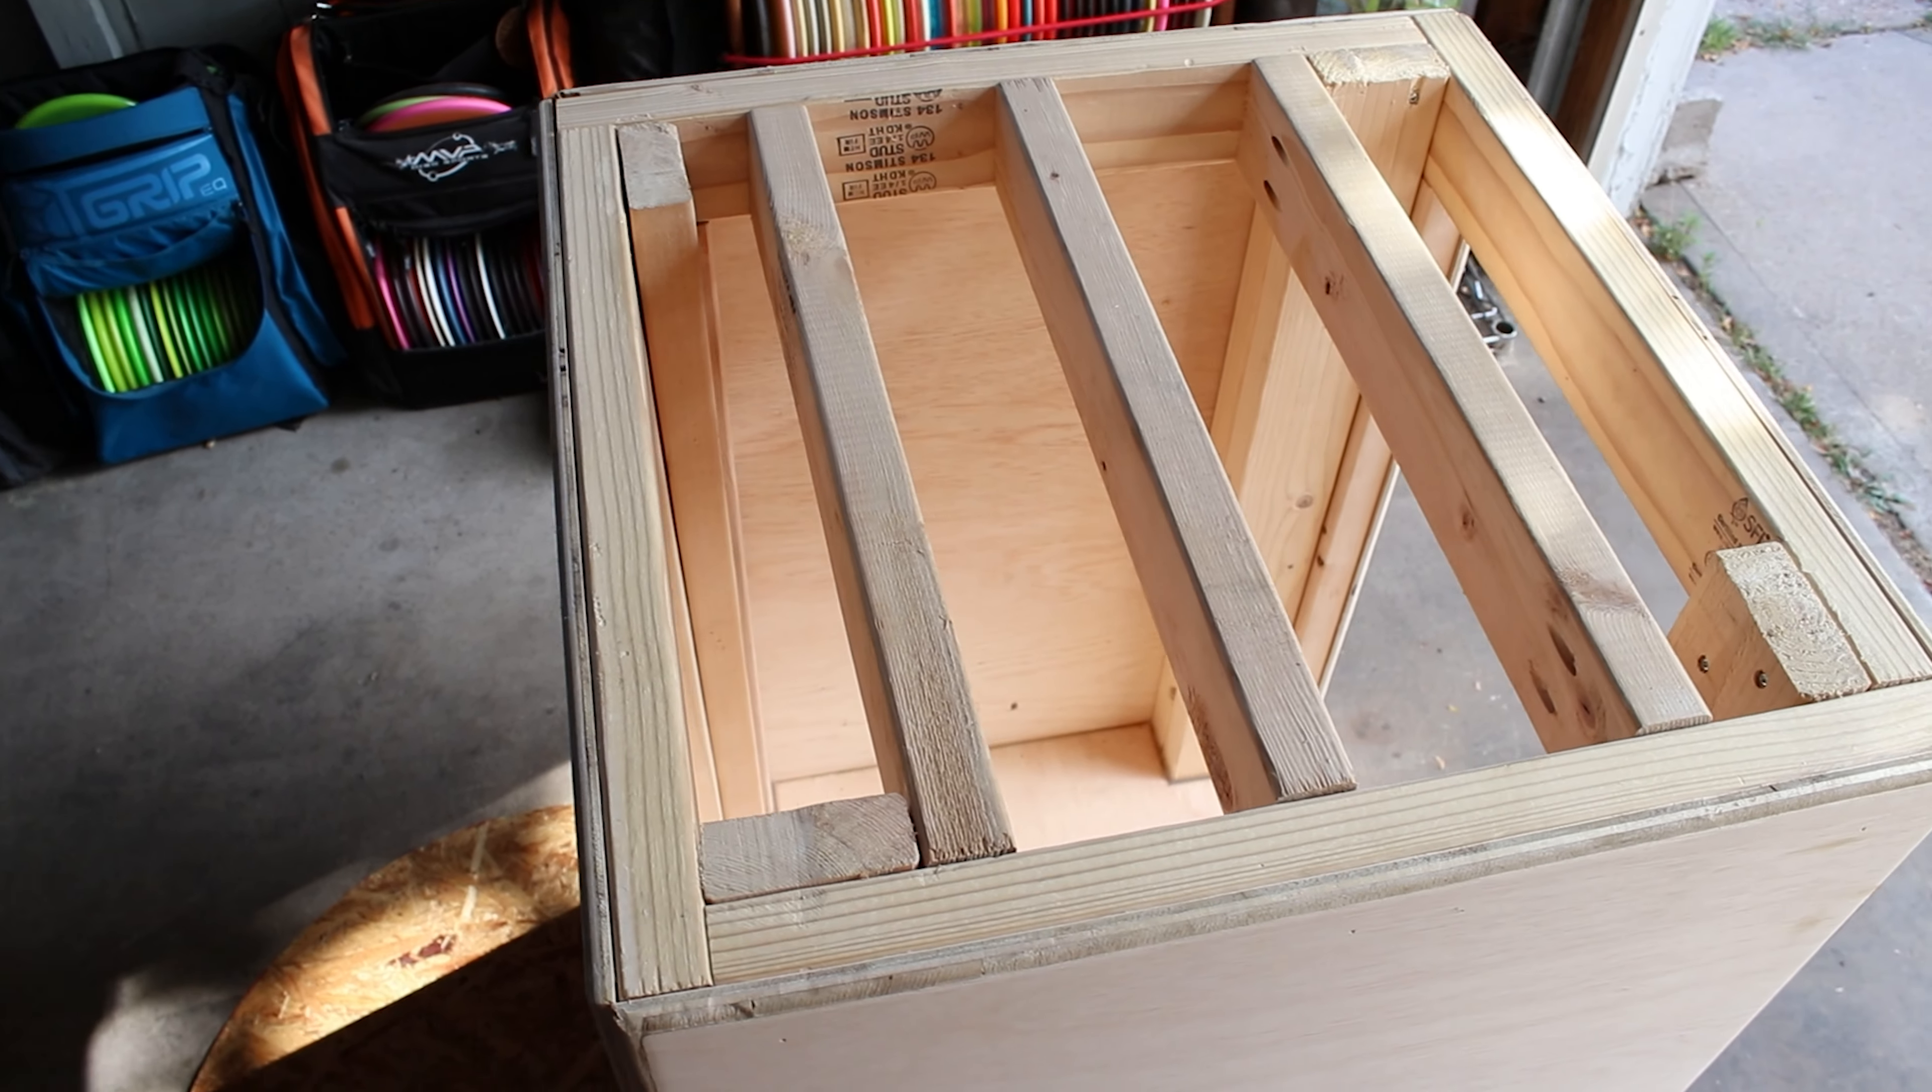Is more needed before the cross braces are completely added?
No.